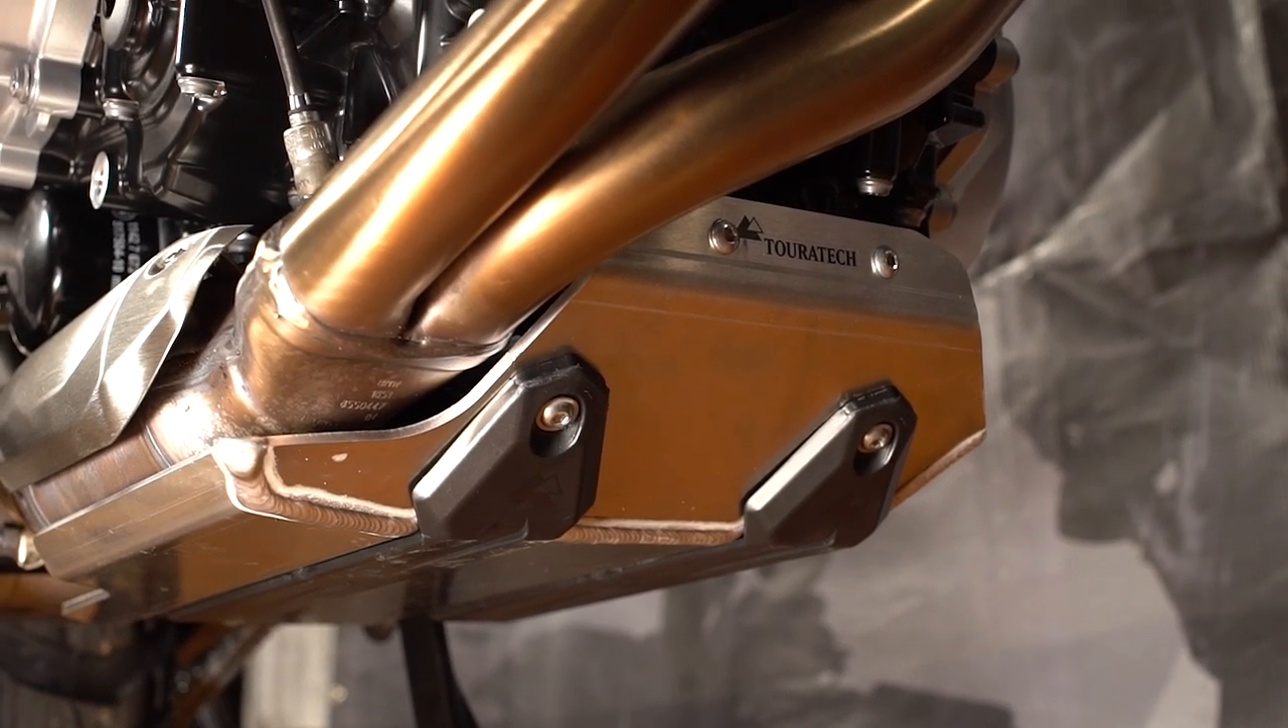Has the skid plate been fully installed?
Yes.